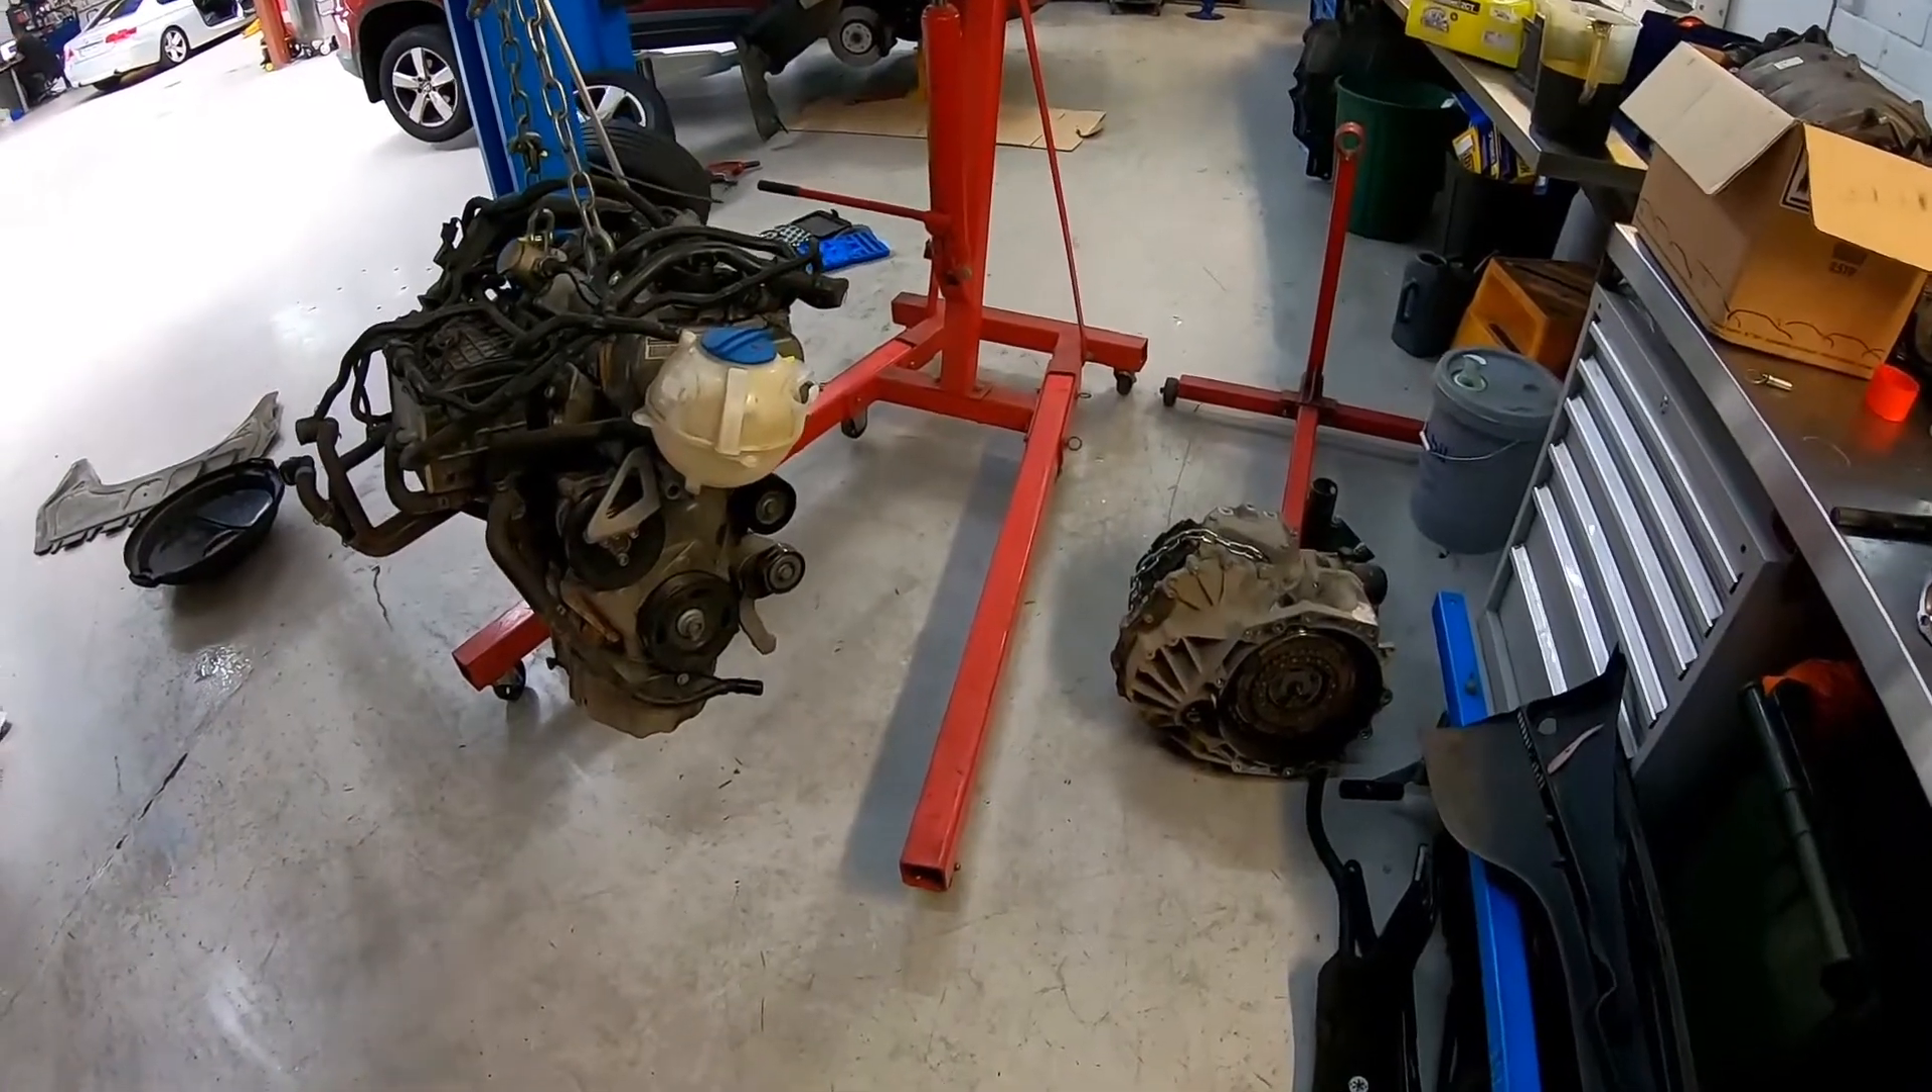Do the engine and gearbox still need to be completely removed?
No.